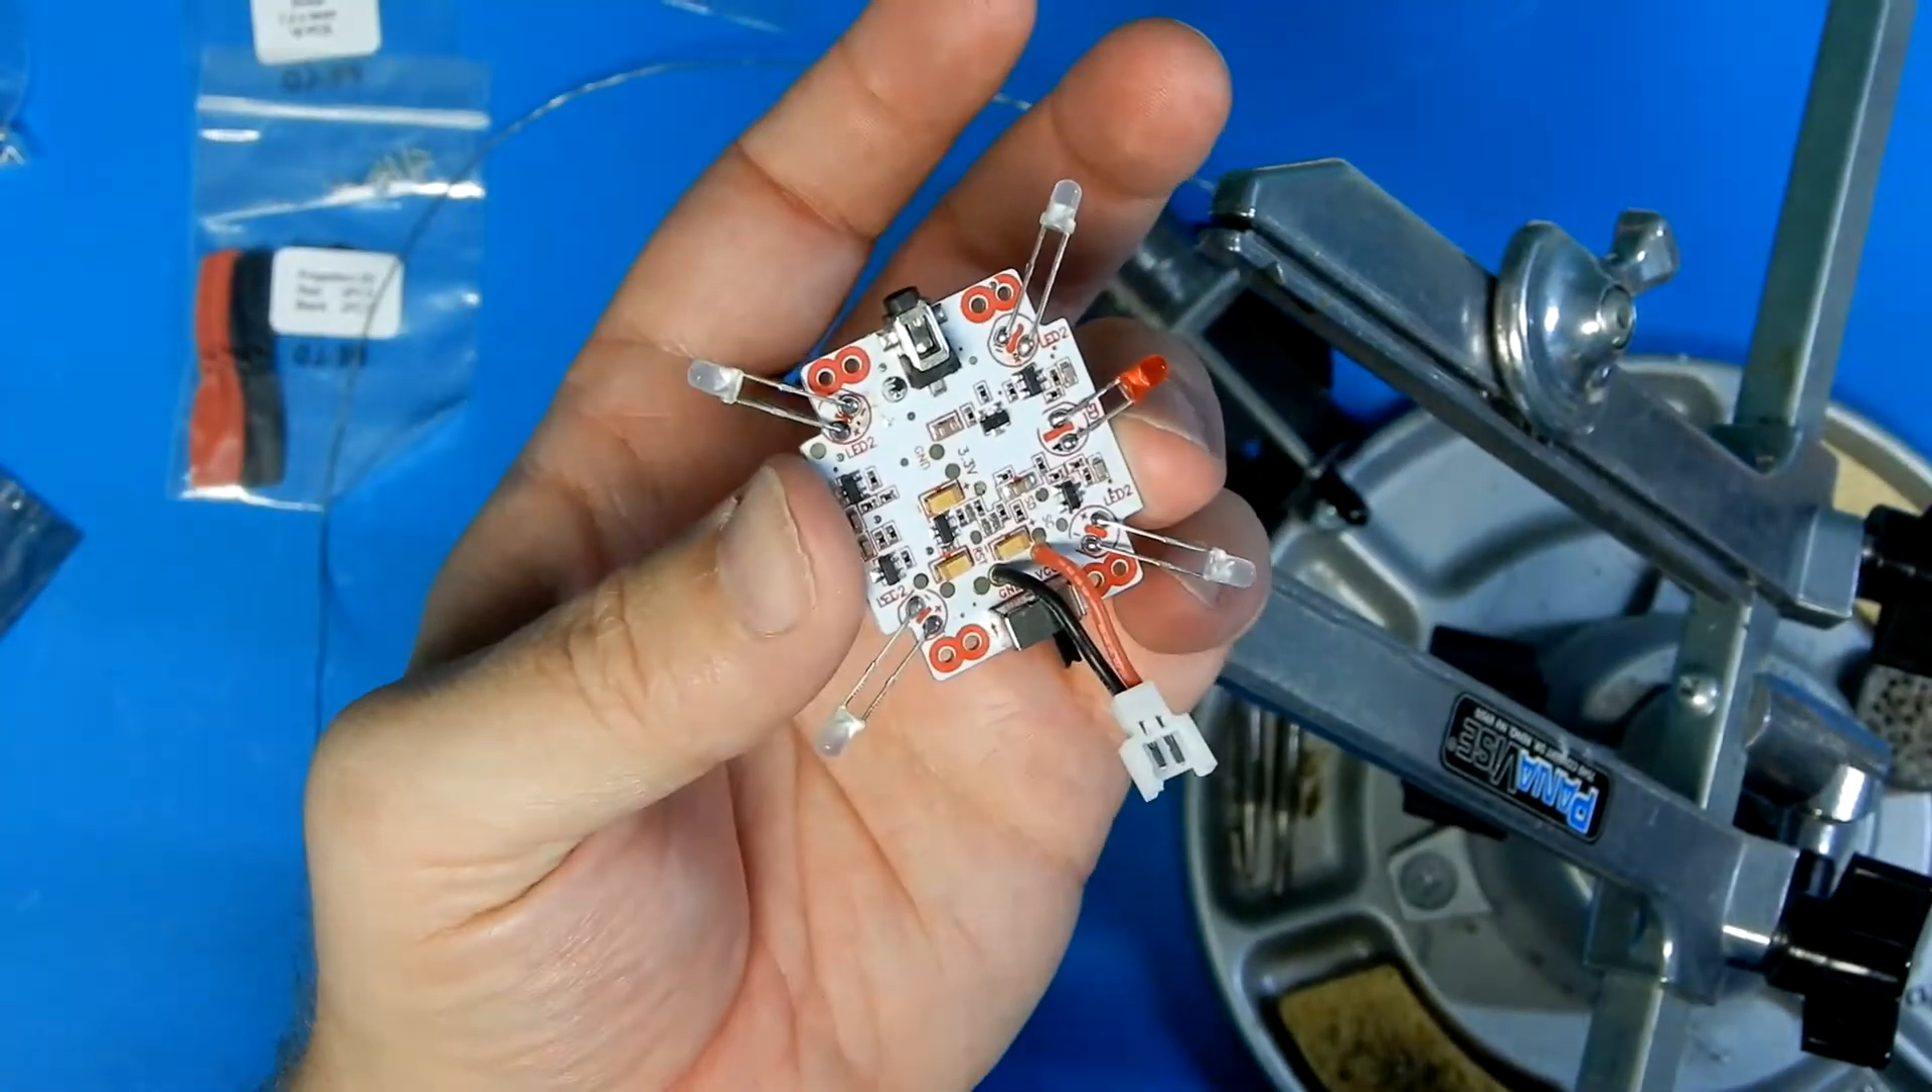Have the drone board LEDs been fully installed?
Yes.